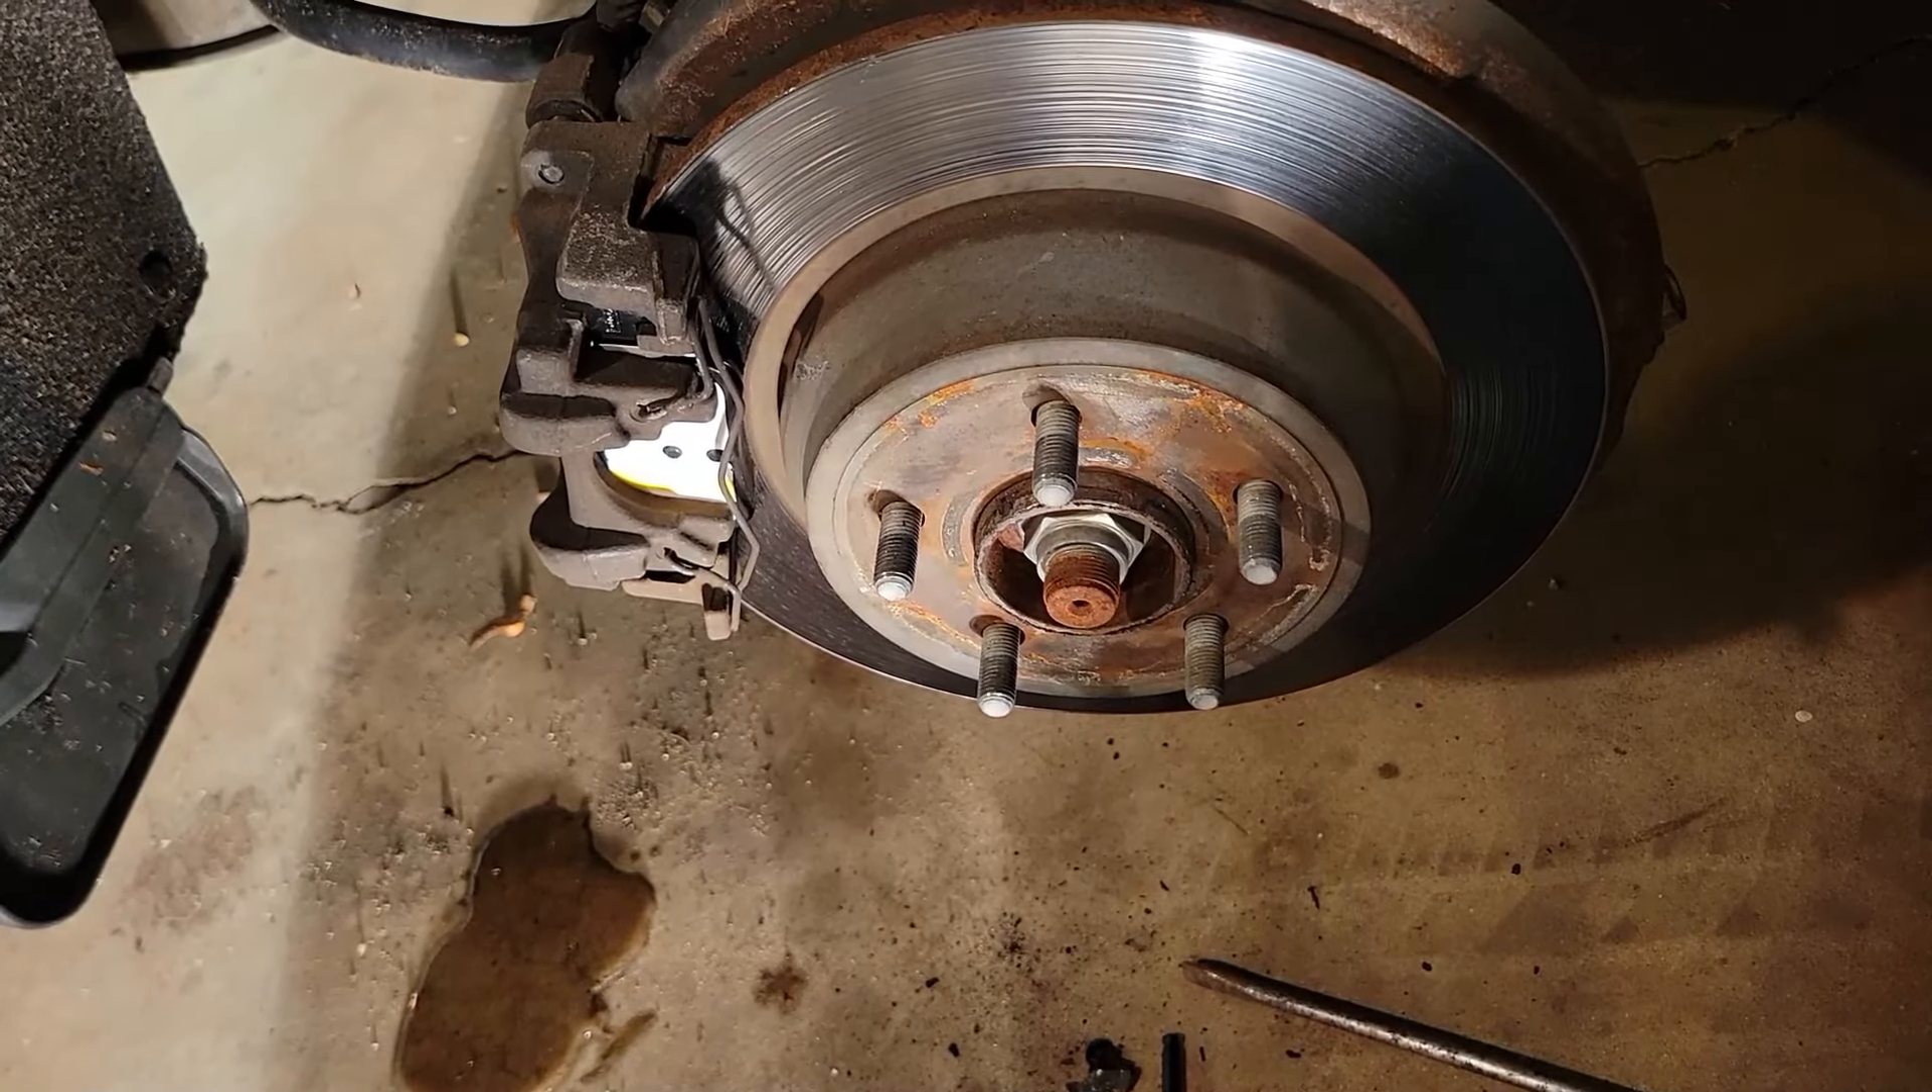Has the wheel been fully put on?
No.